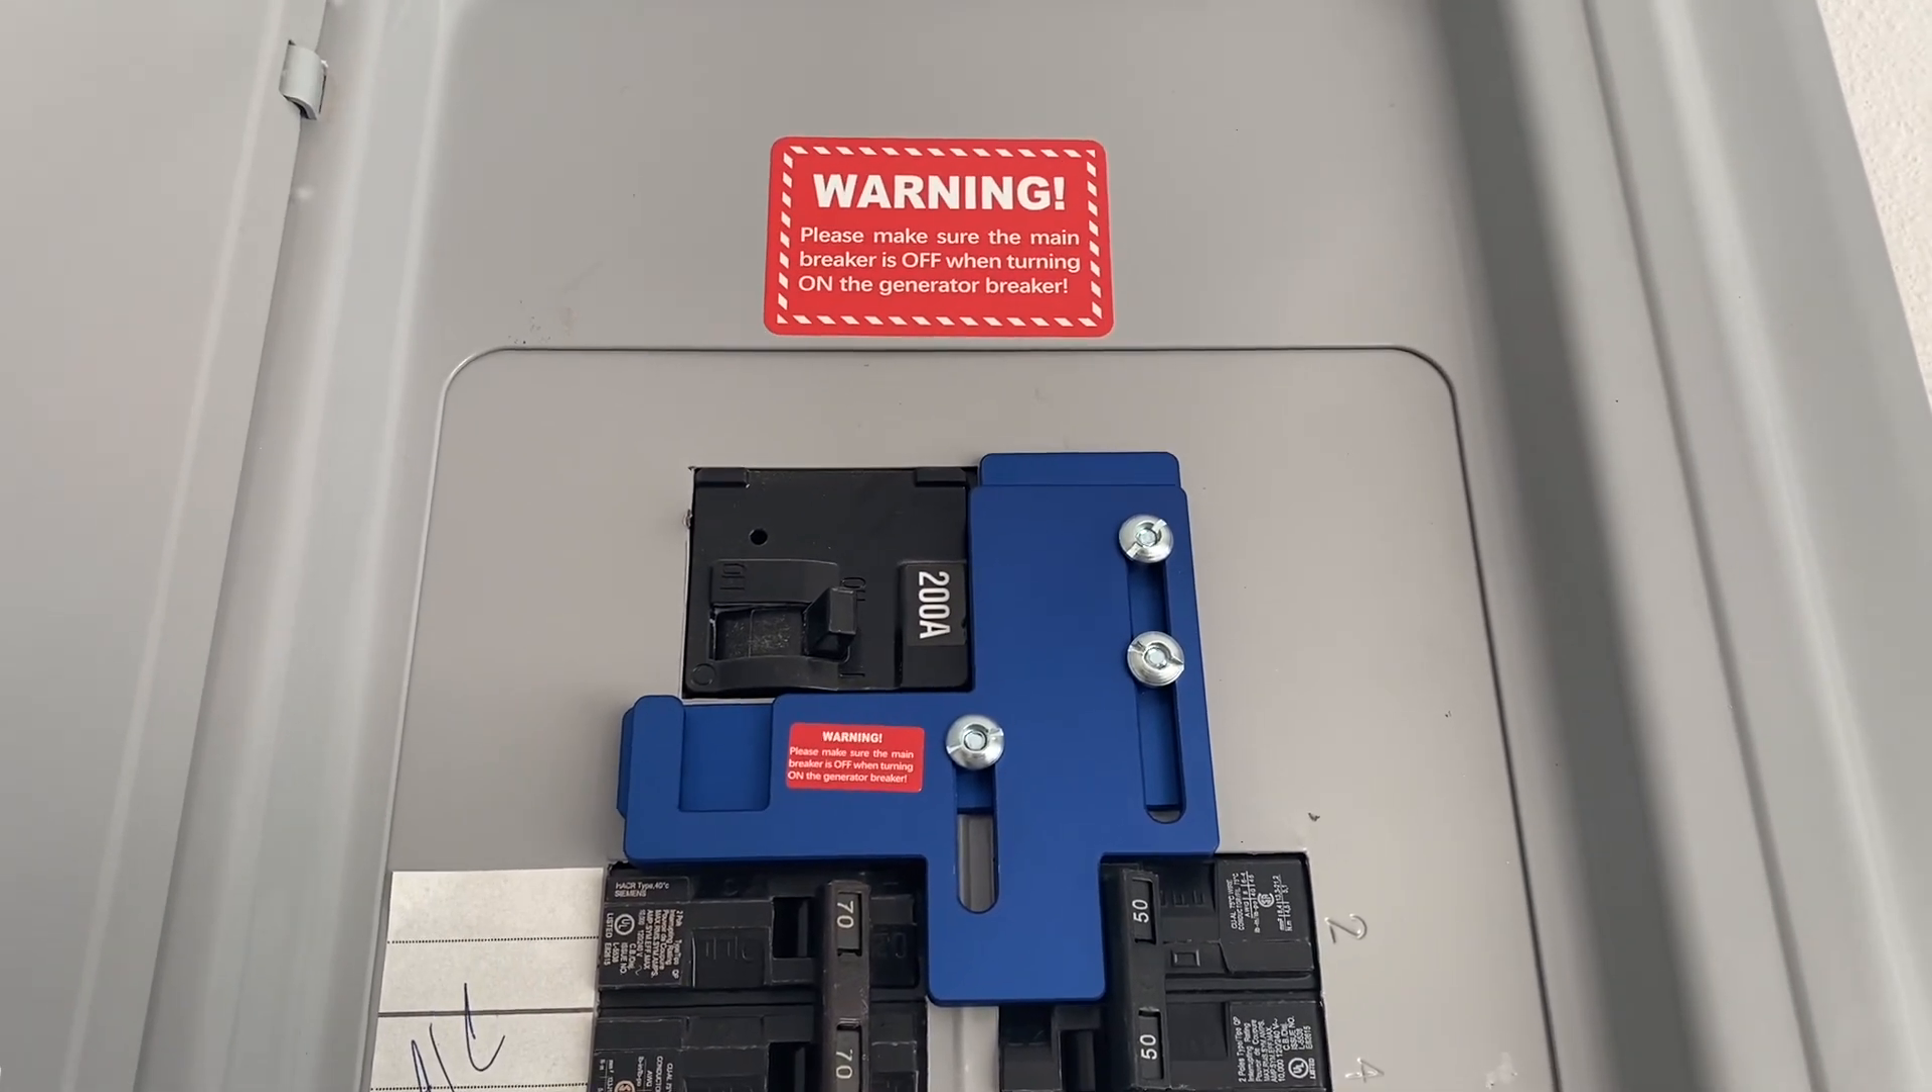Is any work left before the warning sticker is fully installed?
No.